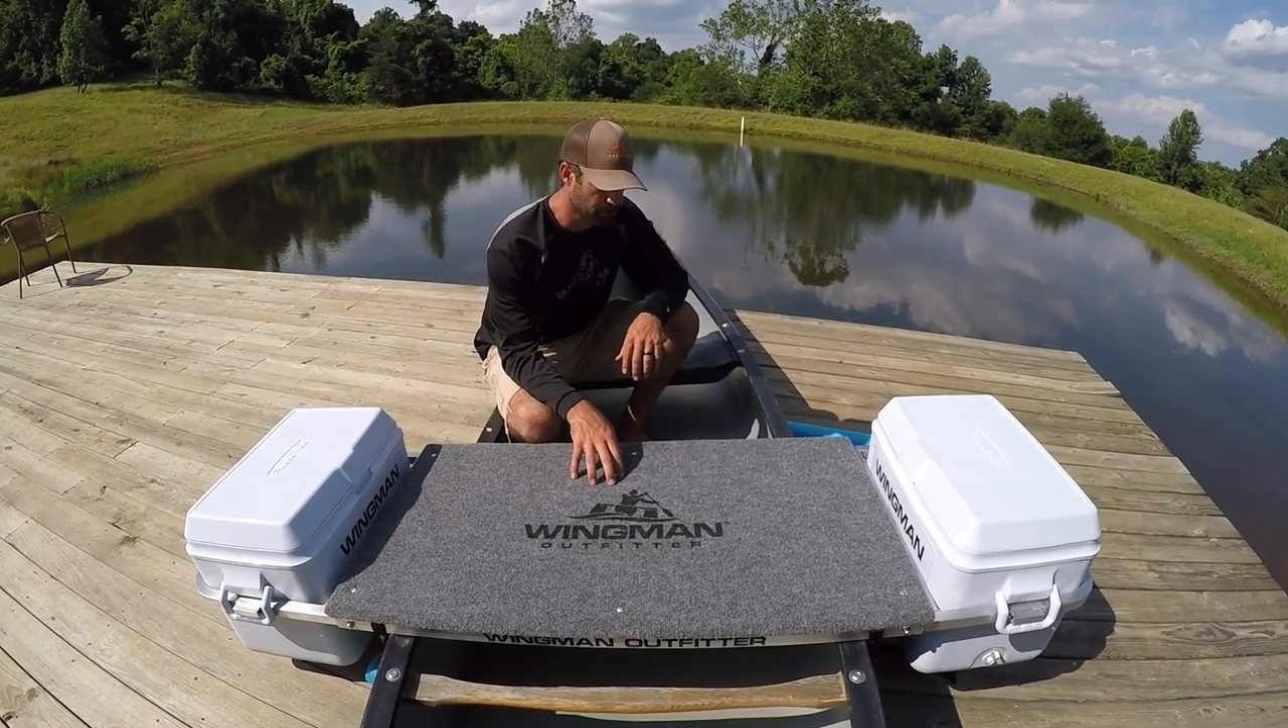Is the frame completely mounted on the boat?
Yes.